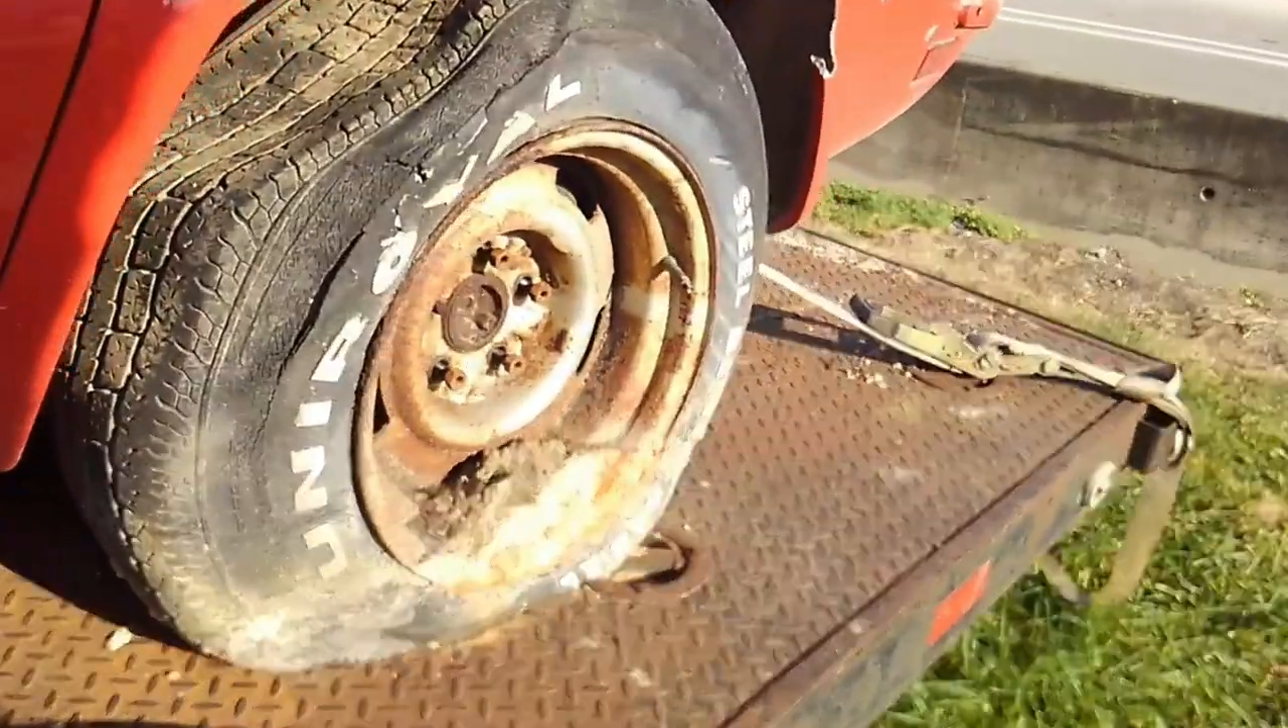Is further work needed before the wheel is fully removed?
Yes.